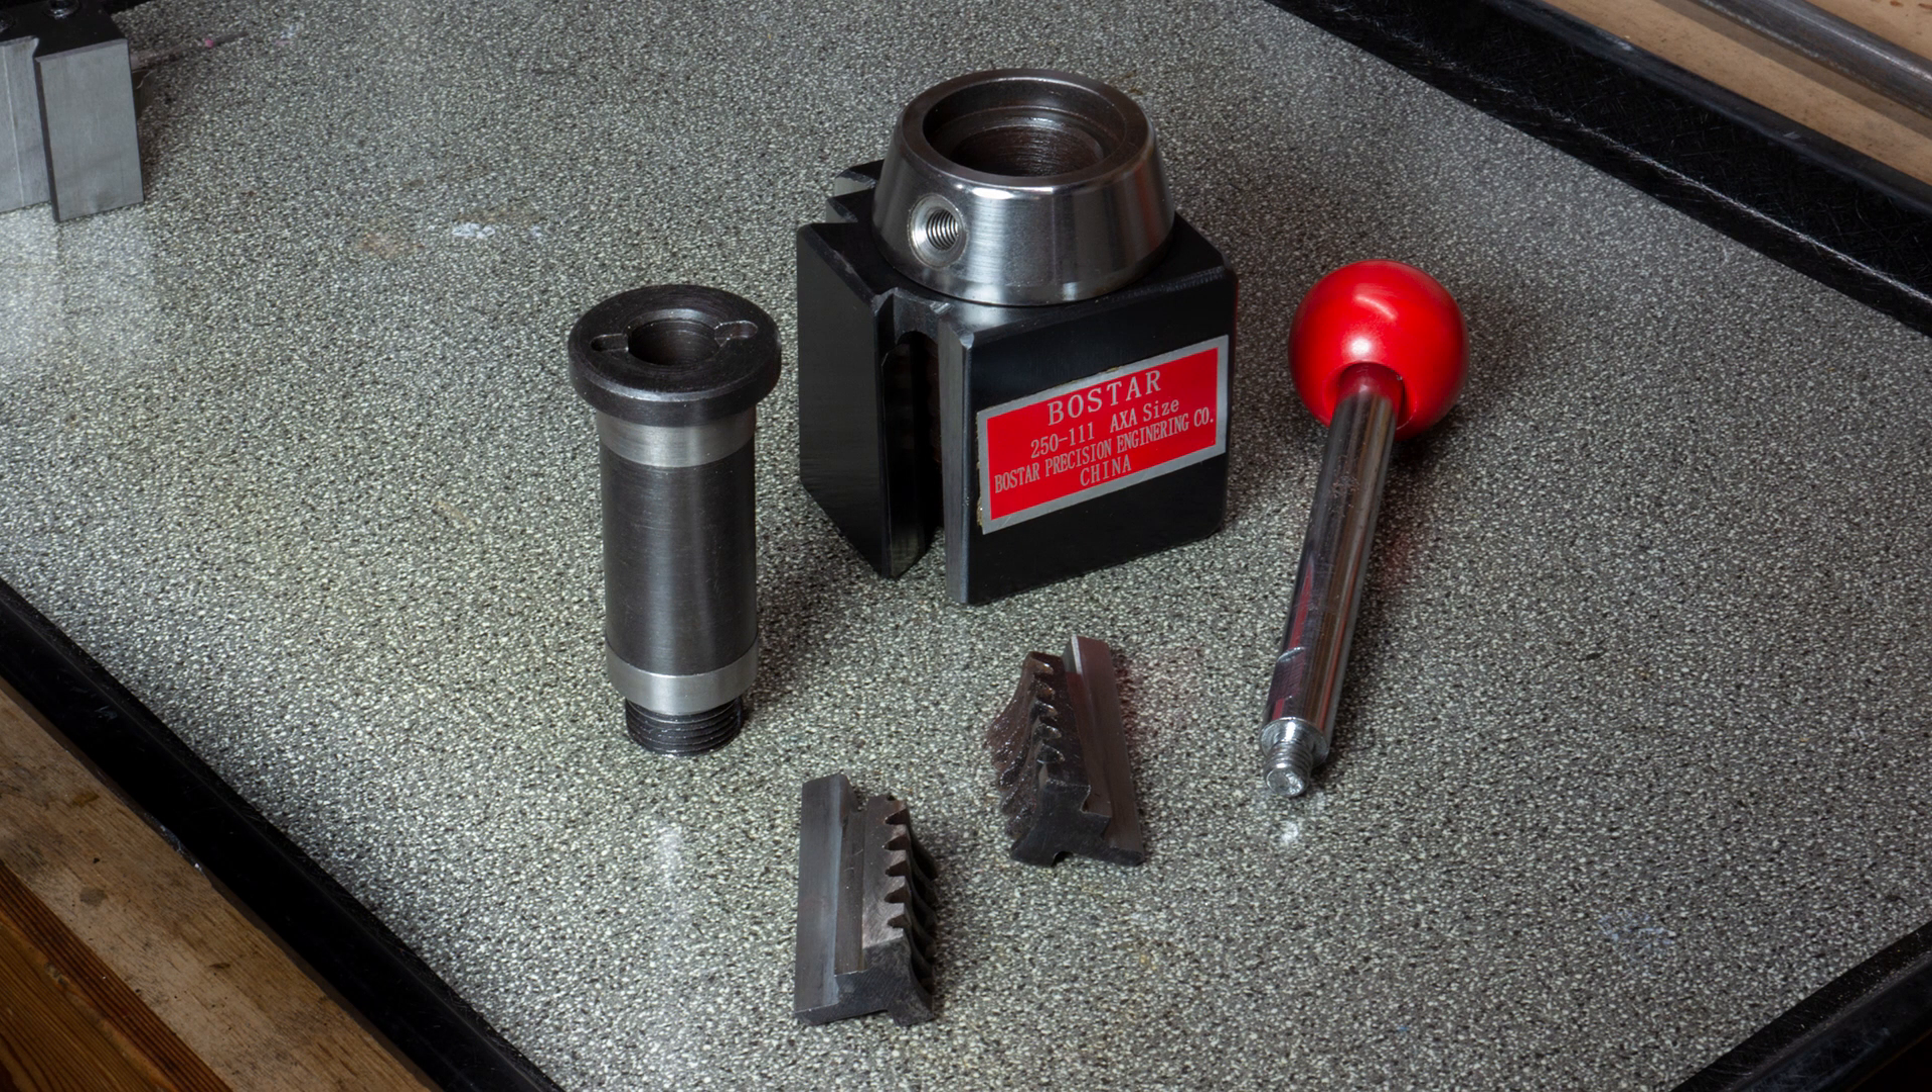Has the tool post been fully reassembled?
No.